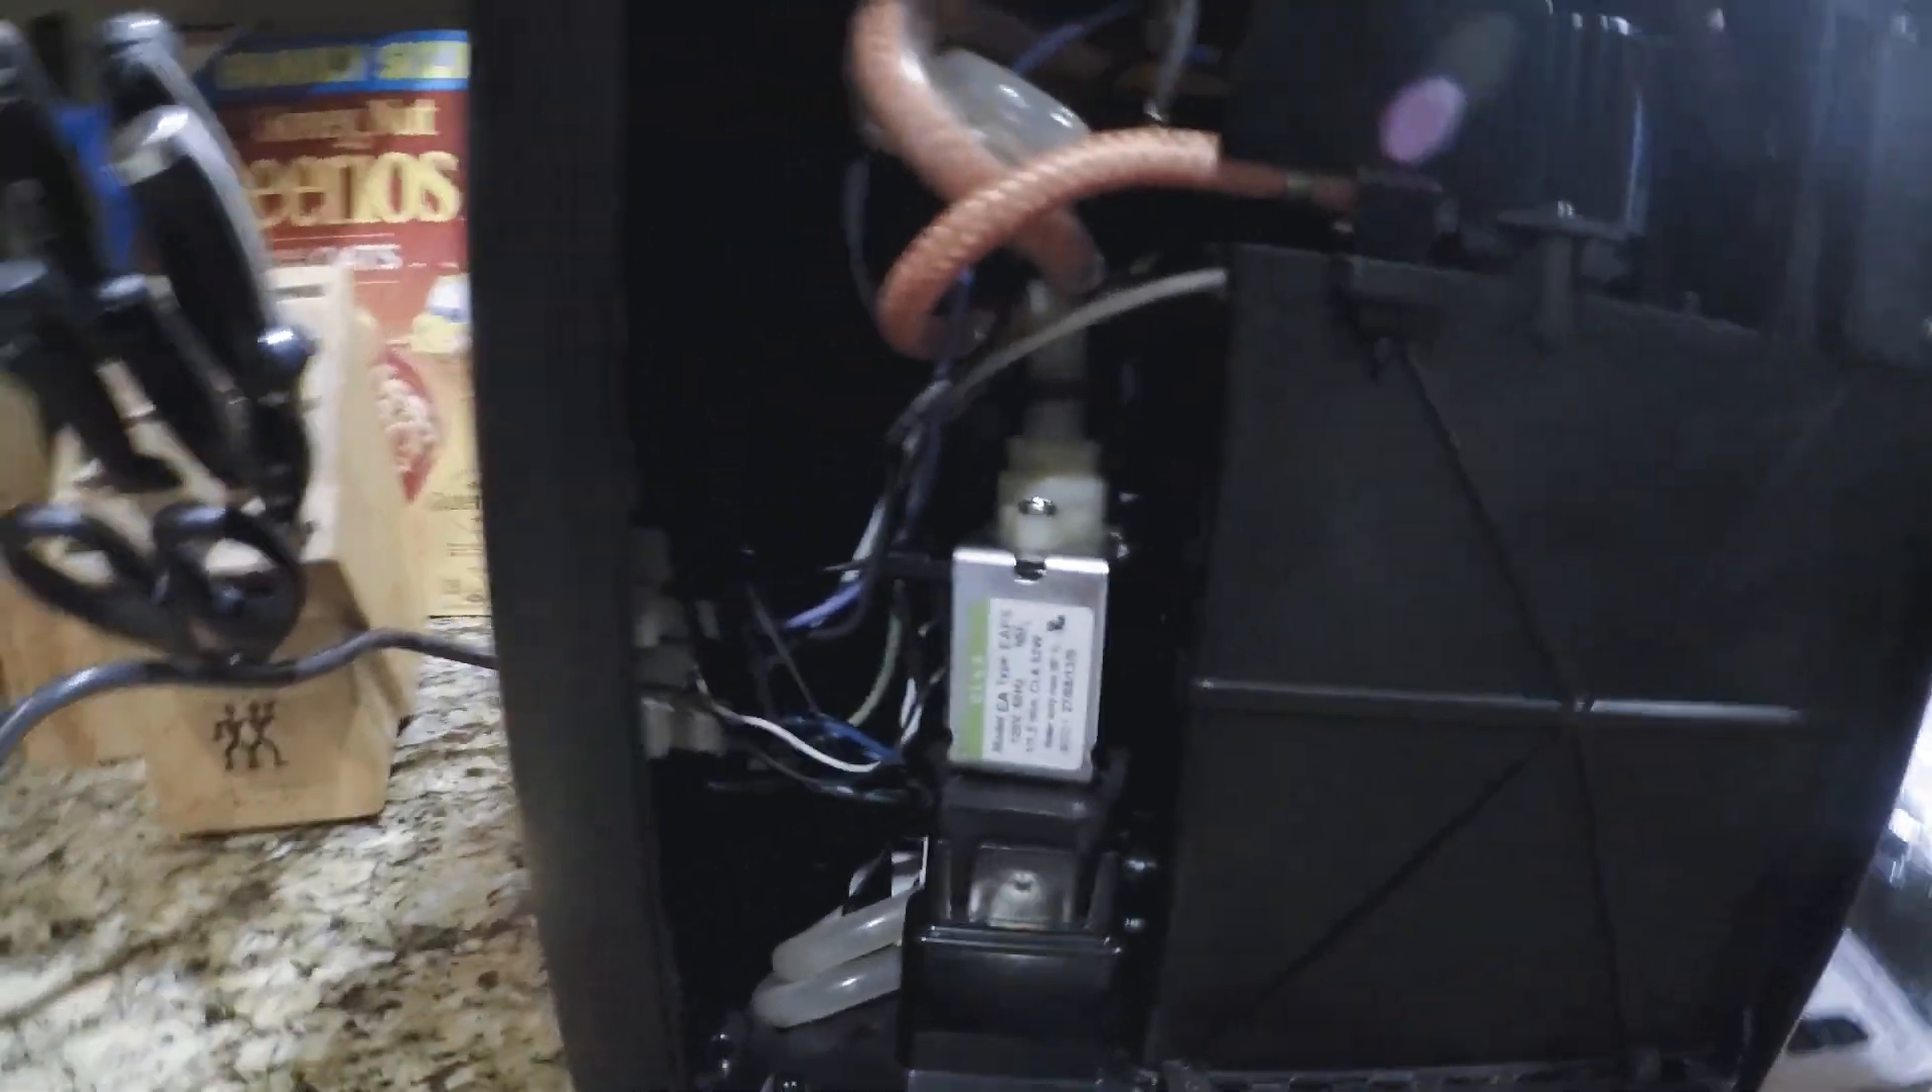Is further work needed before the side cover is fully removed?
No.